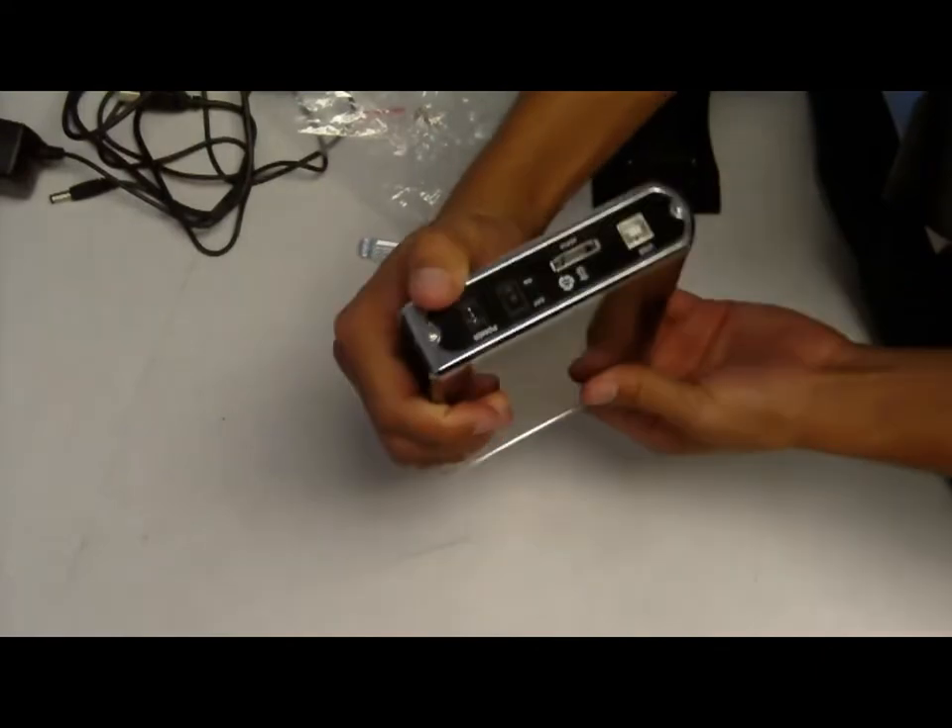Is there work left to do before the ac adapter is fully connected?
Yes.